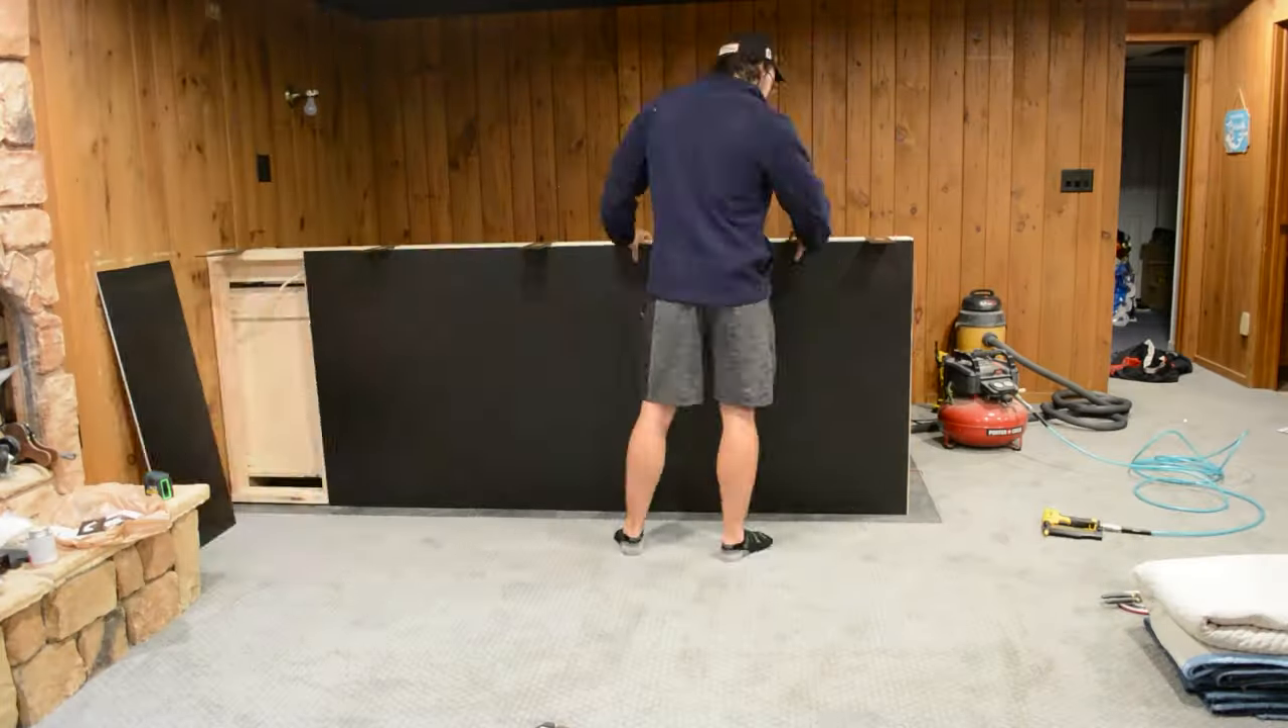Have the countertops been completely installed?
No.